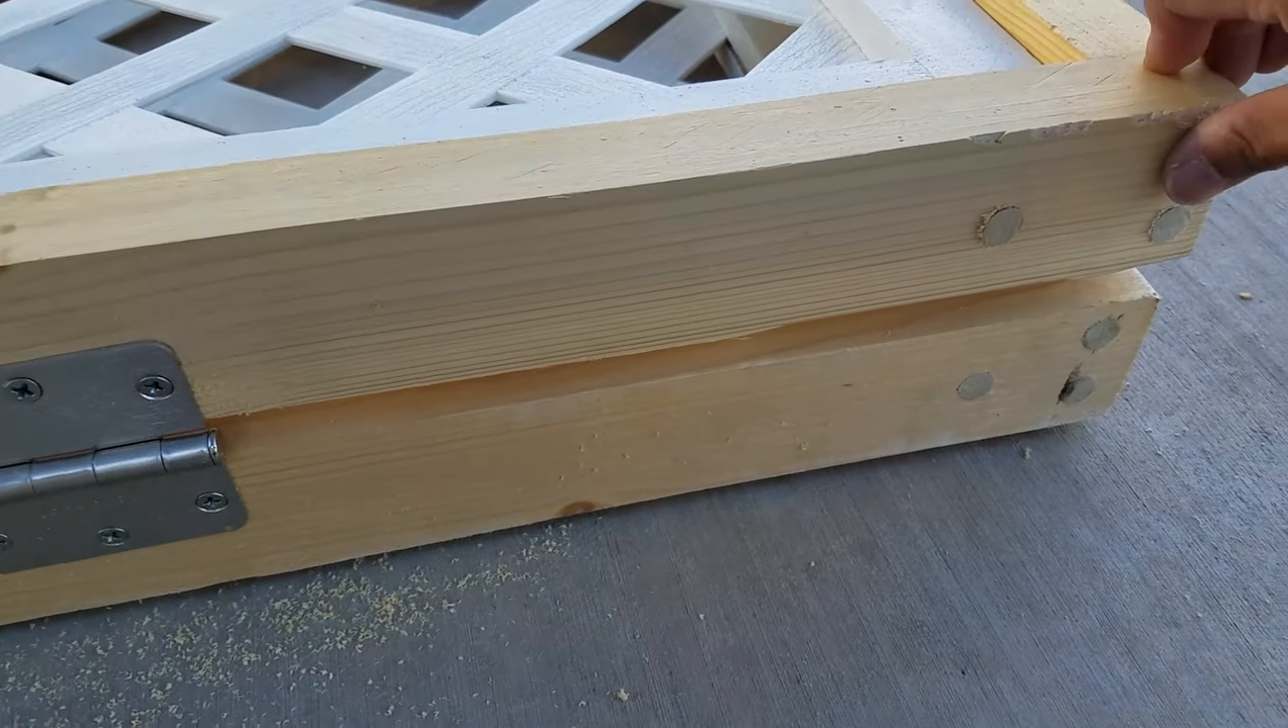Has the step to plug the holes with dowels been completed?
Yes.